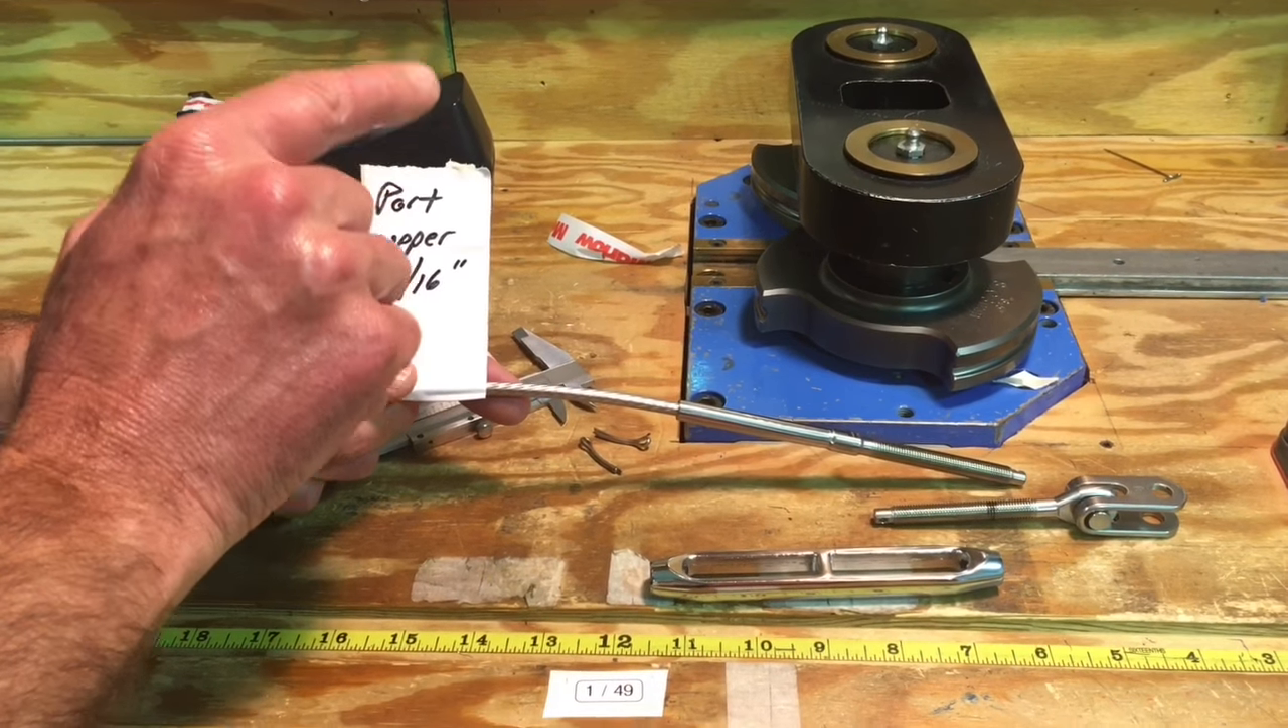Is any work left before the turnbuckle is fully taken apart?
No.